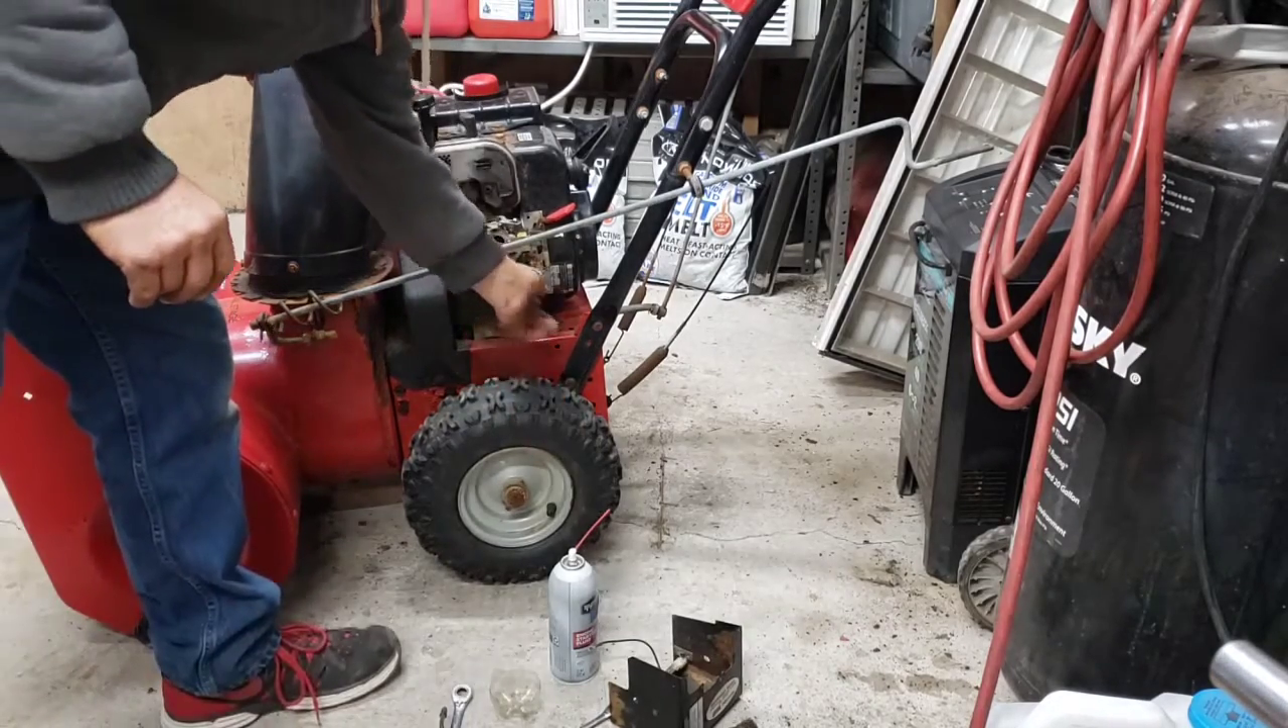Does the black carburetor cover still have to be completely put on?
Yes.